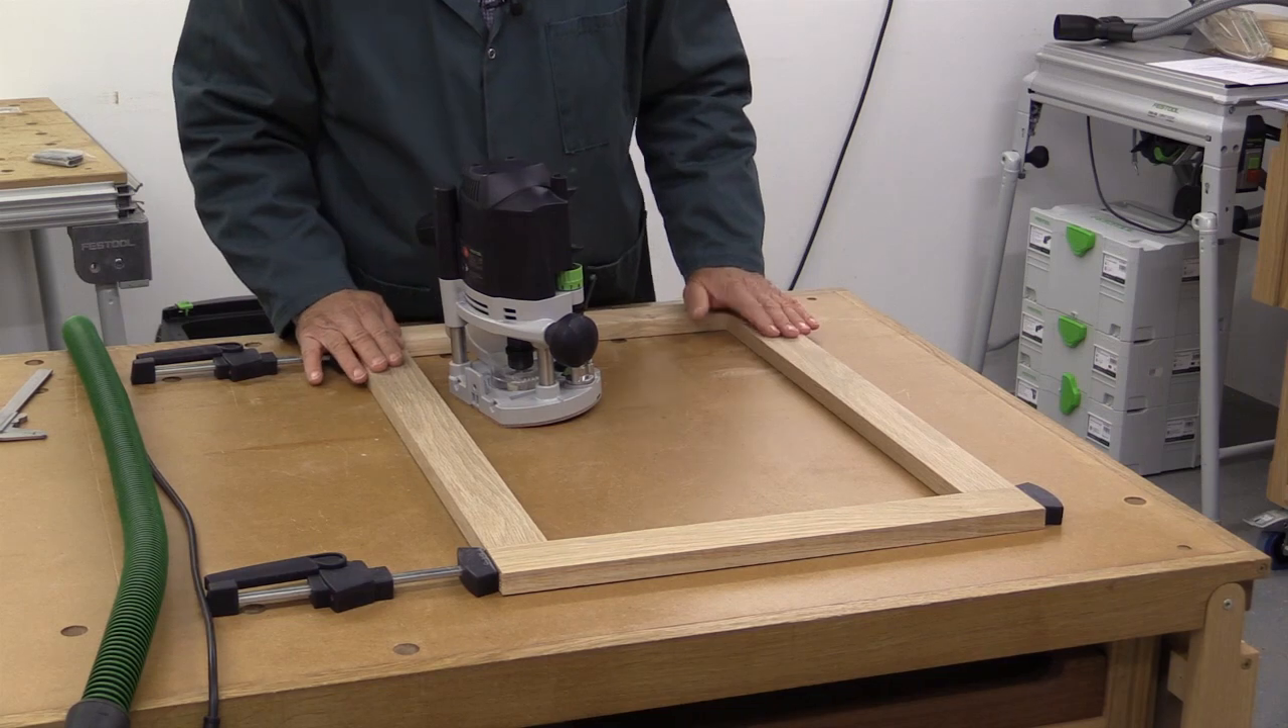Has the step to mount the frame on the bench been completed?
Yes.